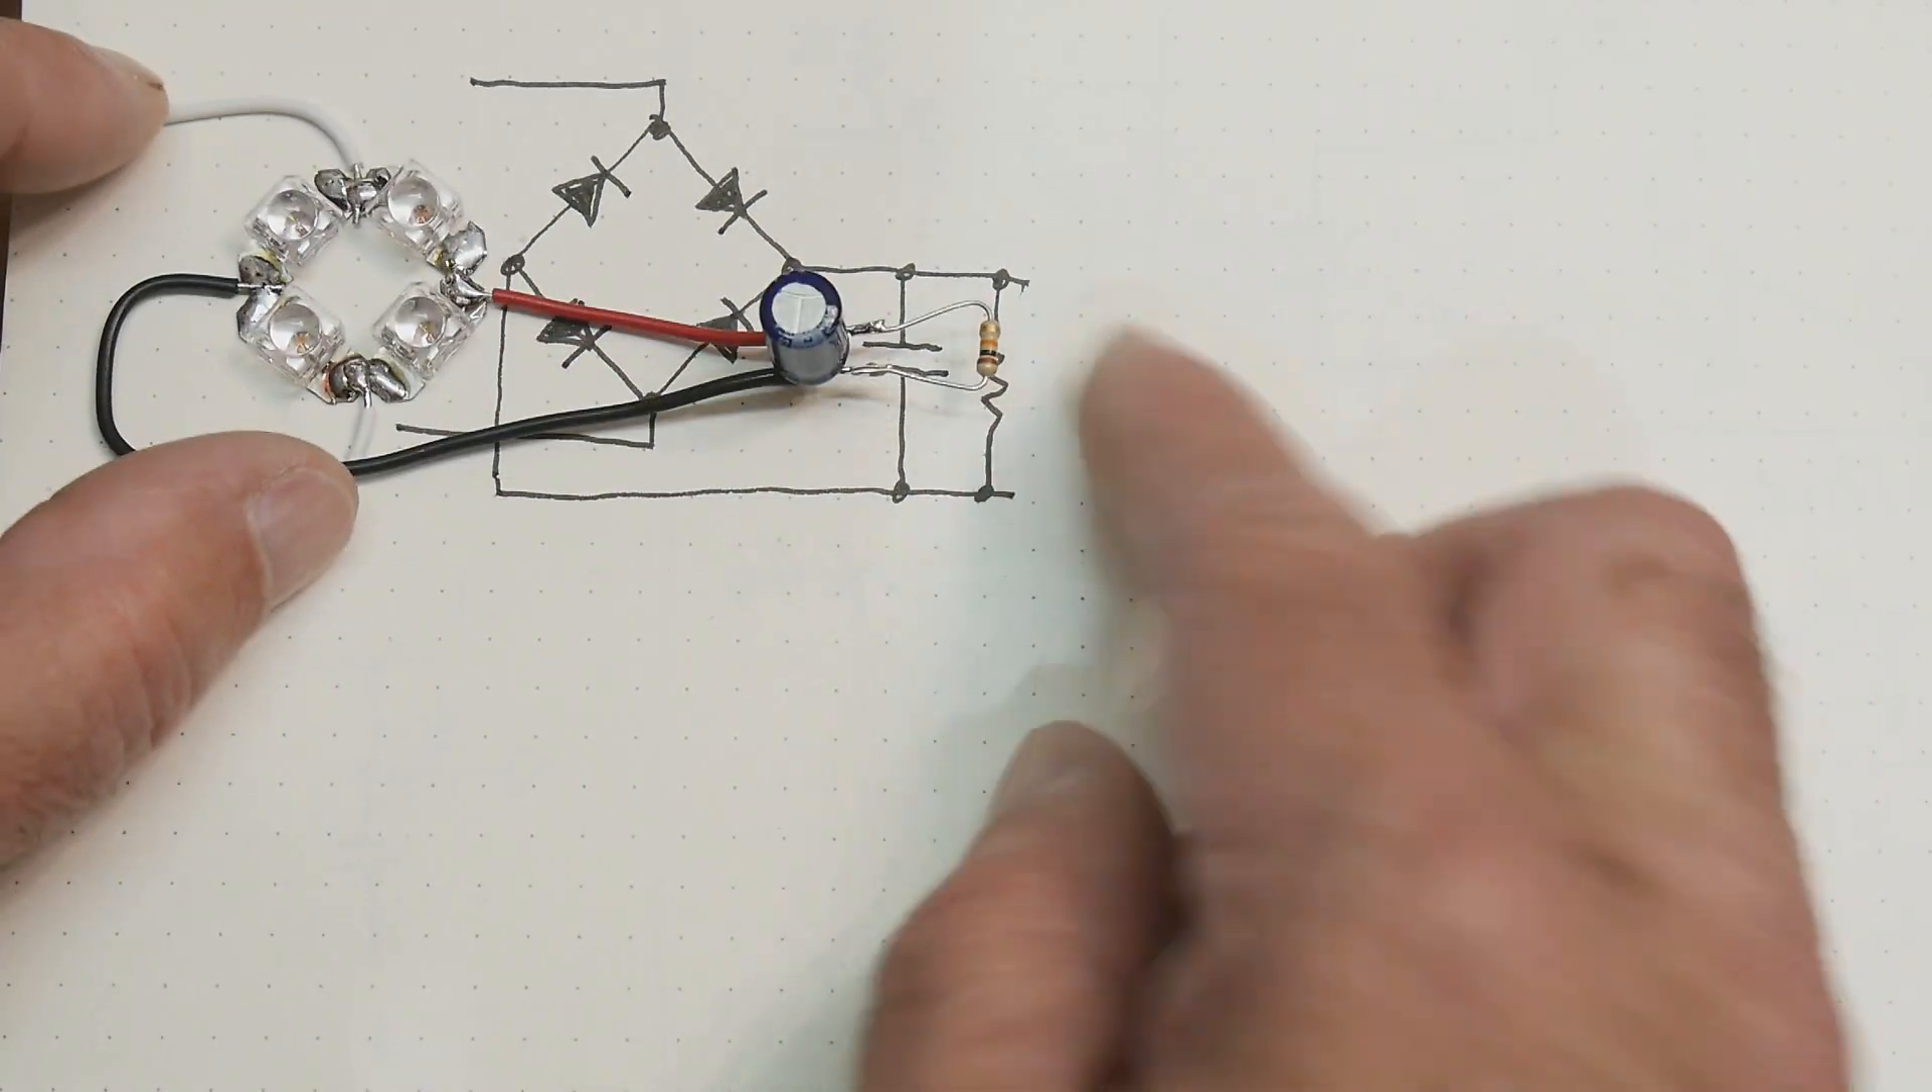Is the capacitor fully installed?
Yes.